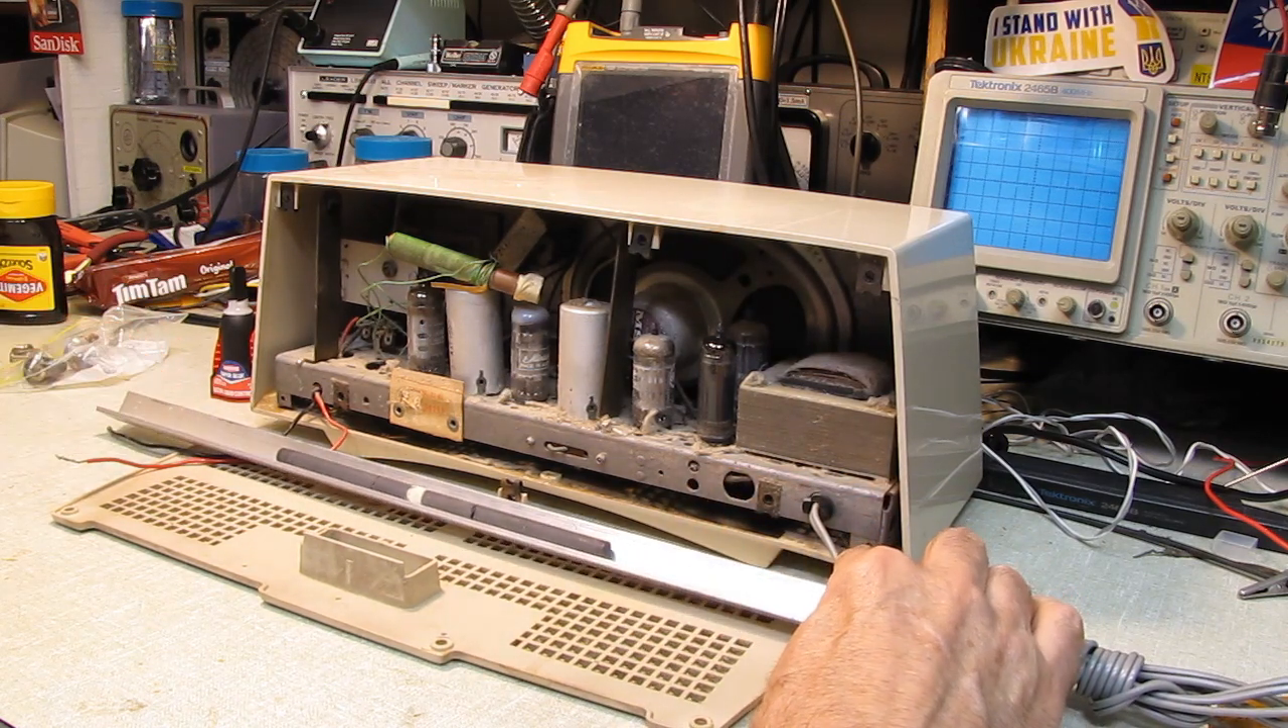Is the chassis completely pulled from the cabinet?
No.